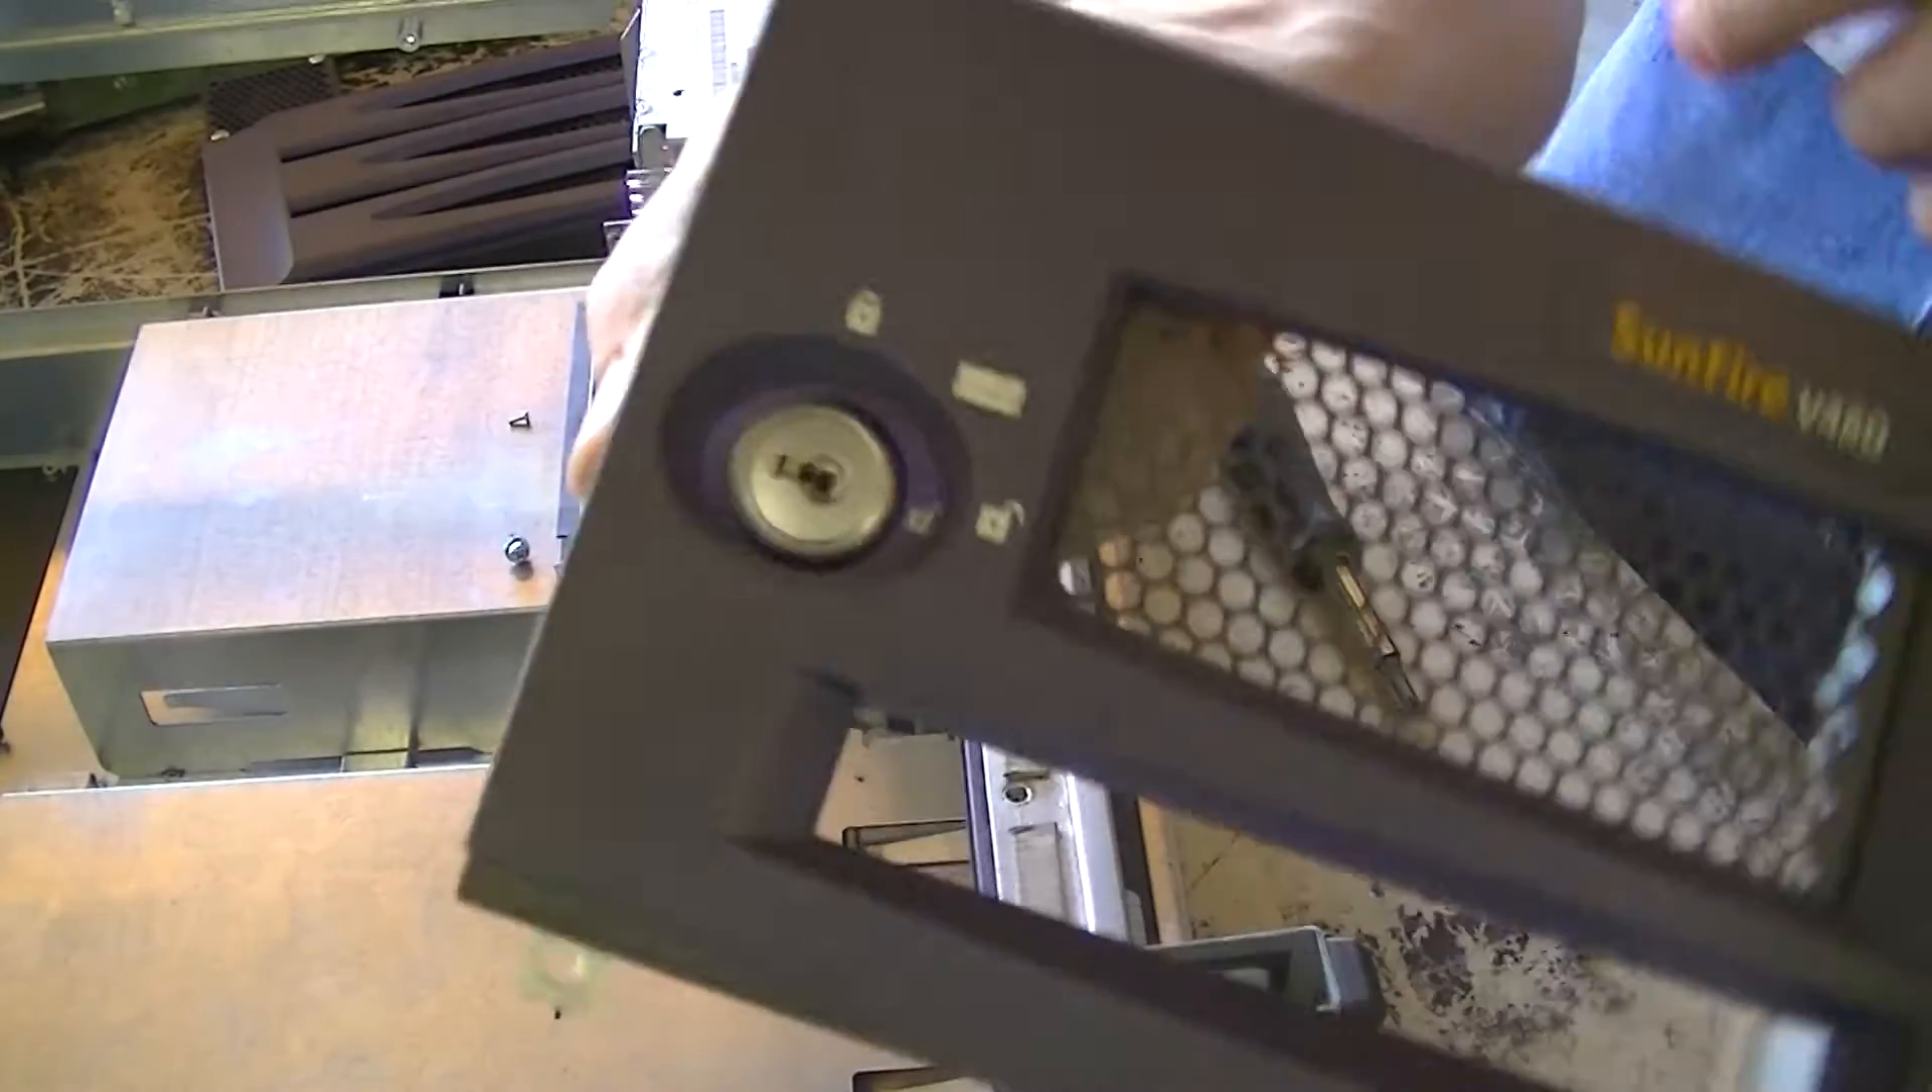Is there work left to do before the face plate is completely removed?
No.